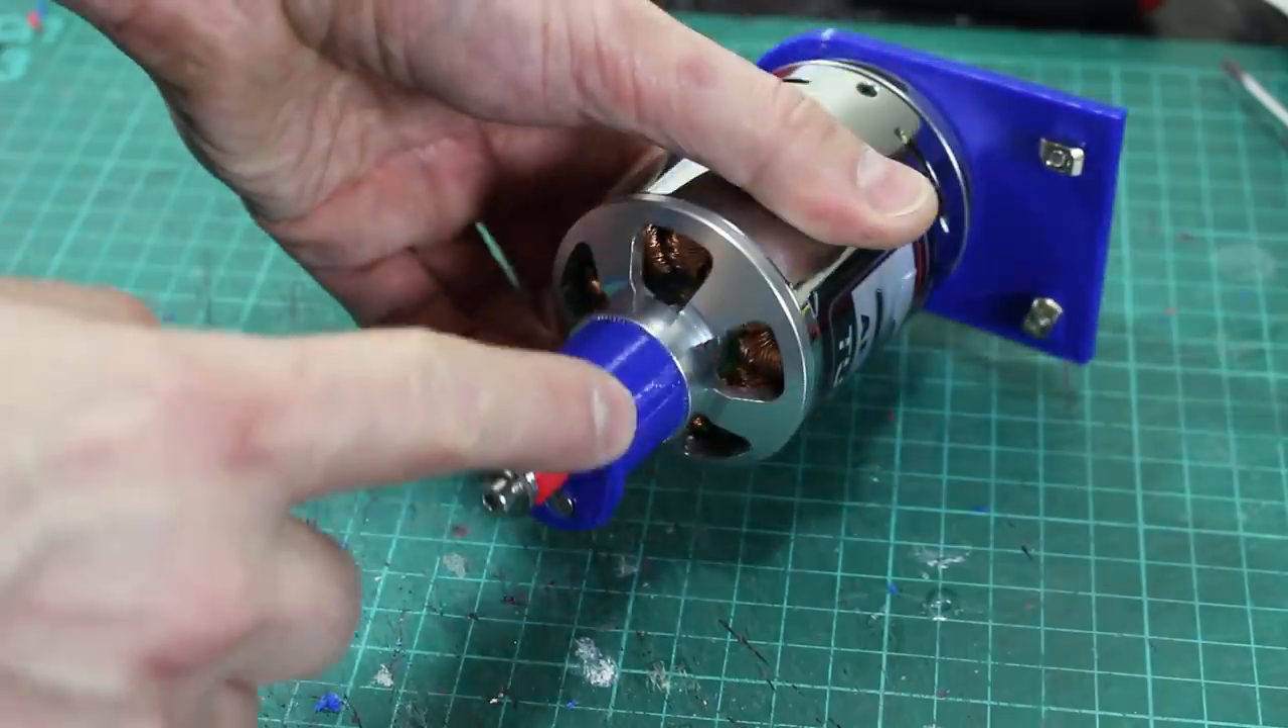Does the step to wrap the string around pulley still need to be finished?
Yes.